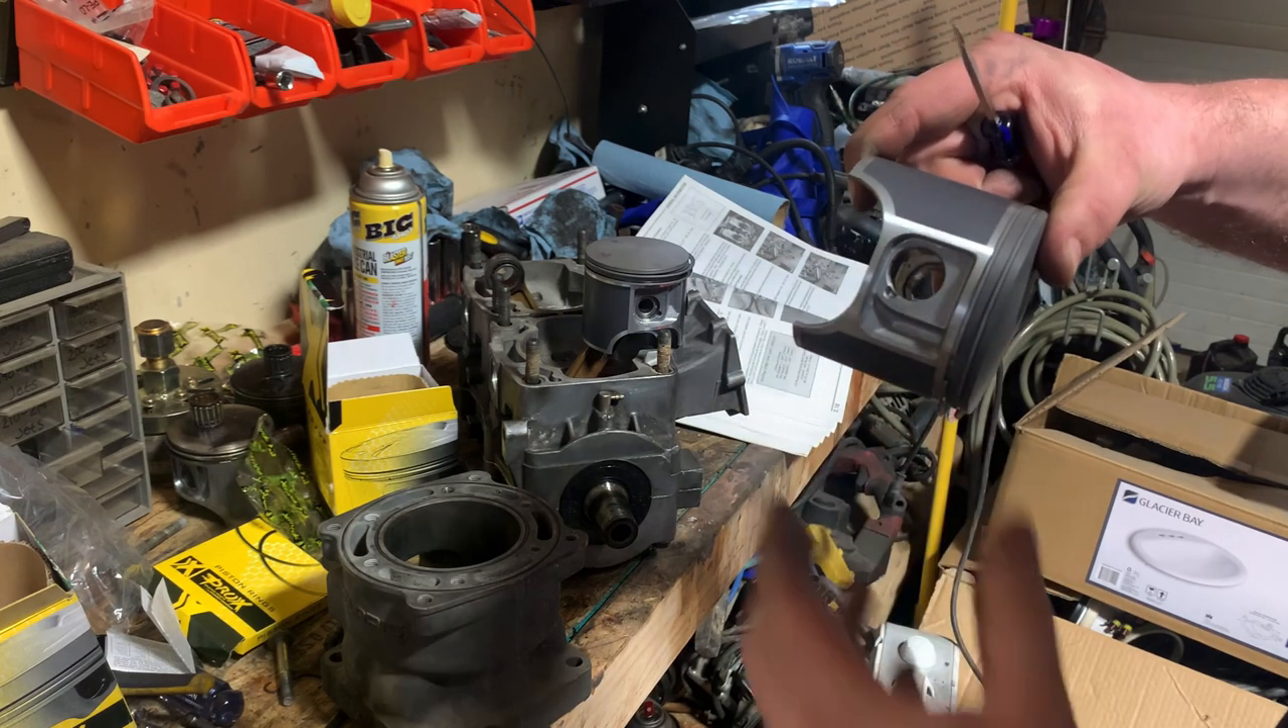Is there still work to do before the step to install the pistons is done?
Yes.